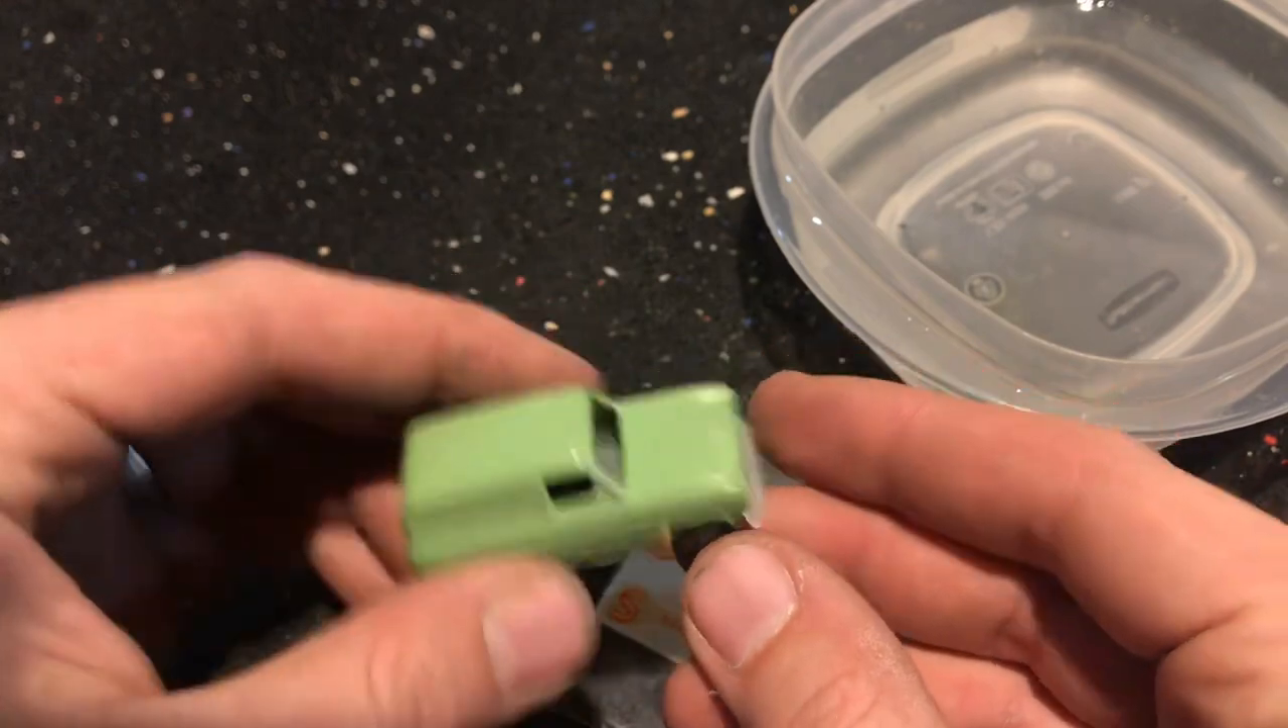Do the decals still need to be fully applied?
Yes.